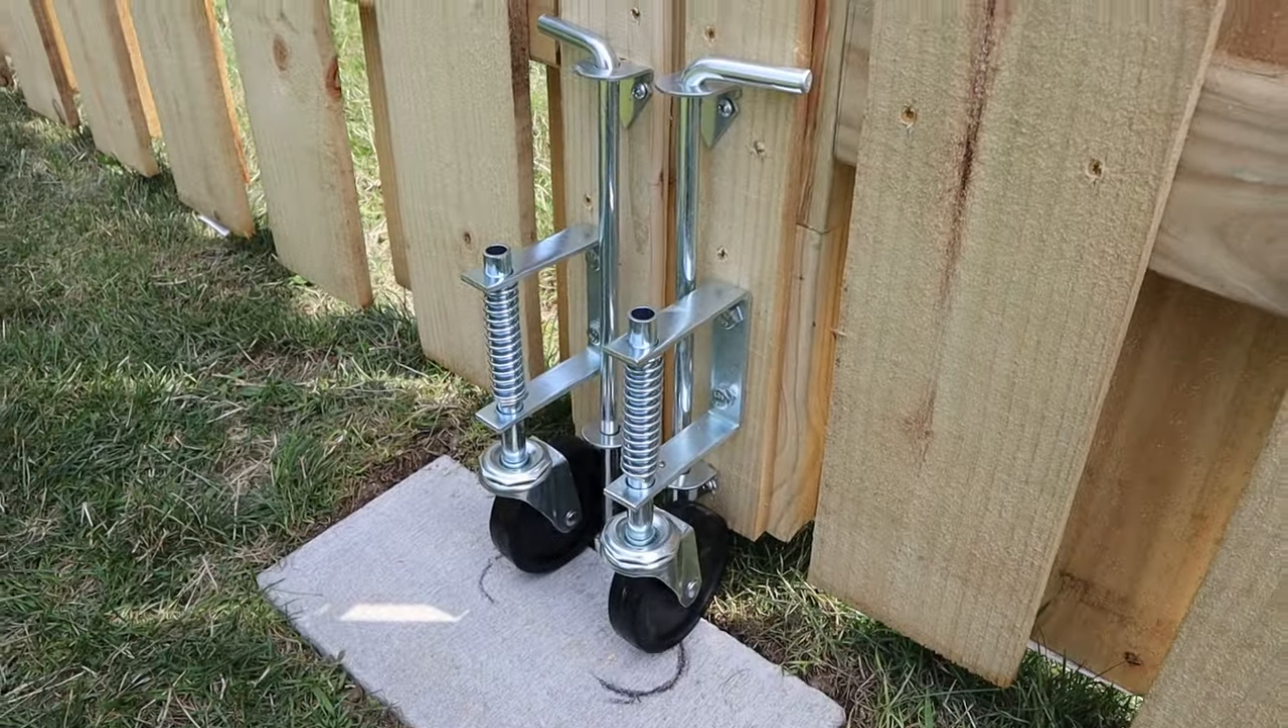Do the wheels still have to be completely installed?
No.